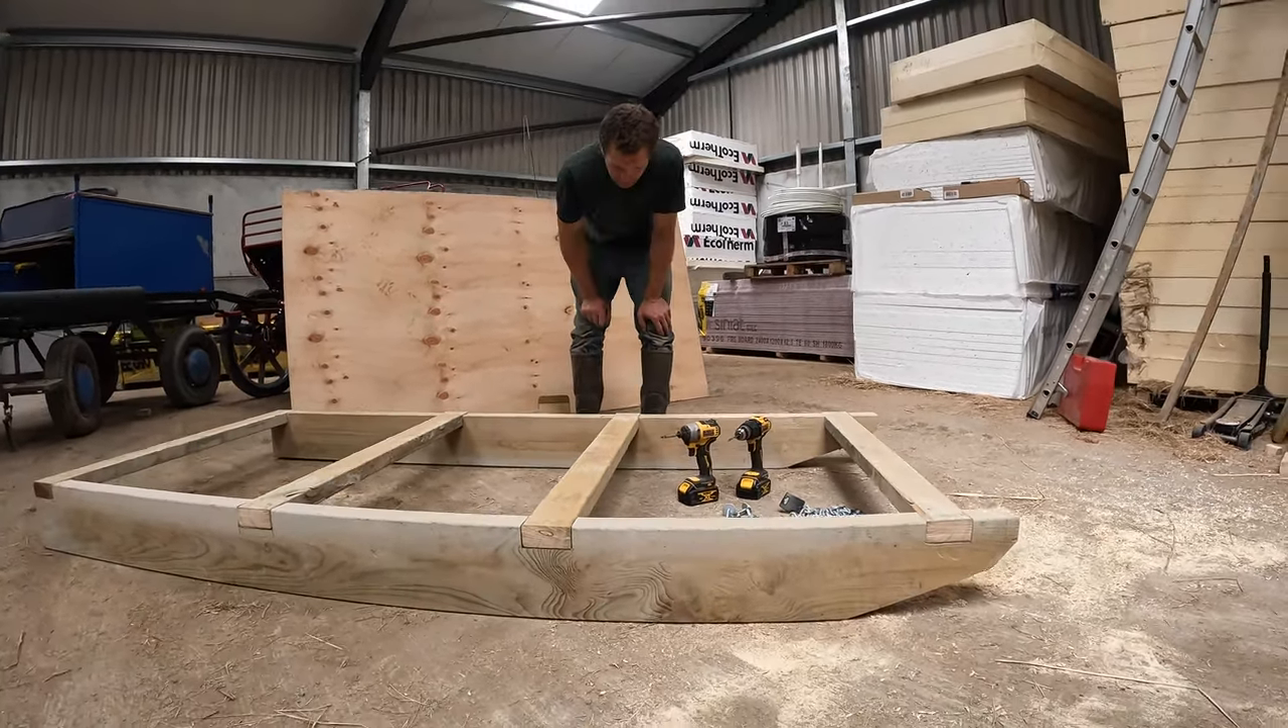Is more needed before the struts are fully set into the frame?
No.